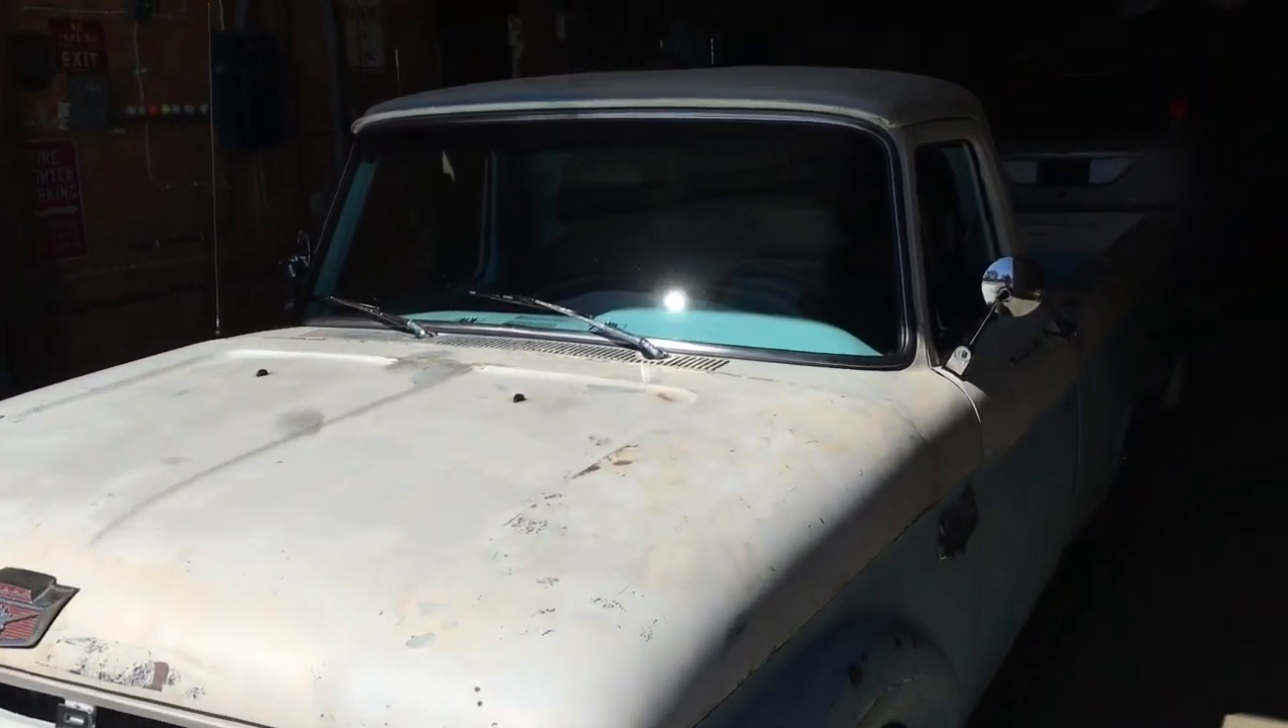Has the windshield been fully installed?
Yes.